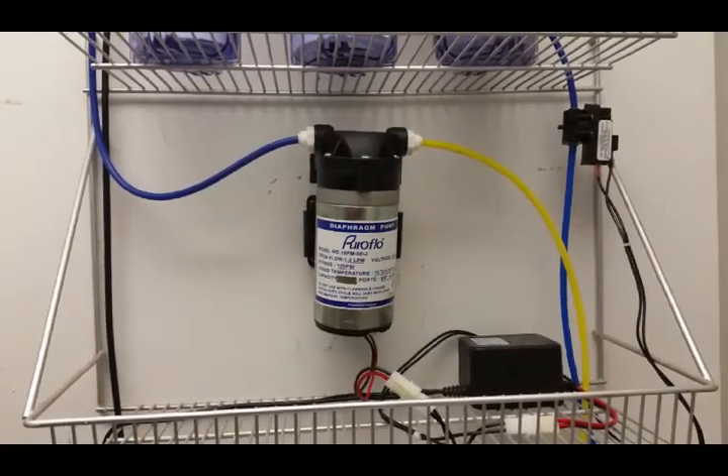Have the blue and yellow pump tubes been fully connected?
Yes.